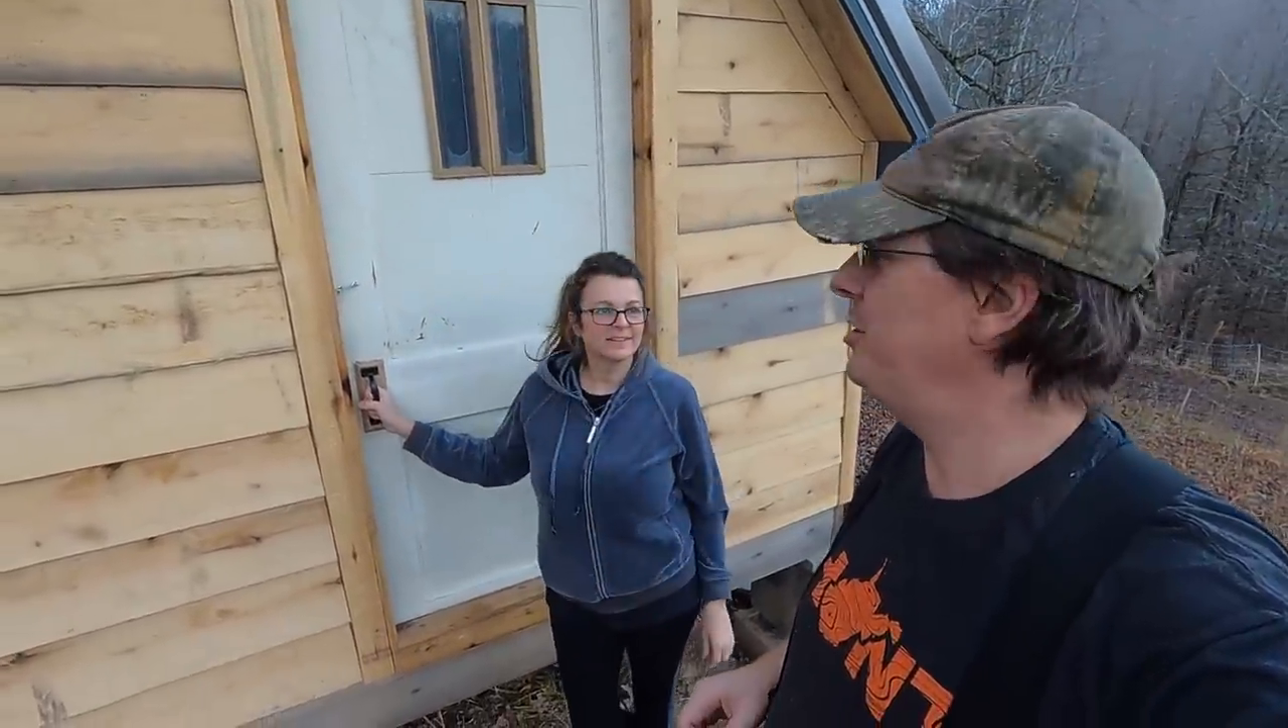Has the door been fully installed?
Yes.